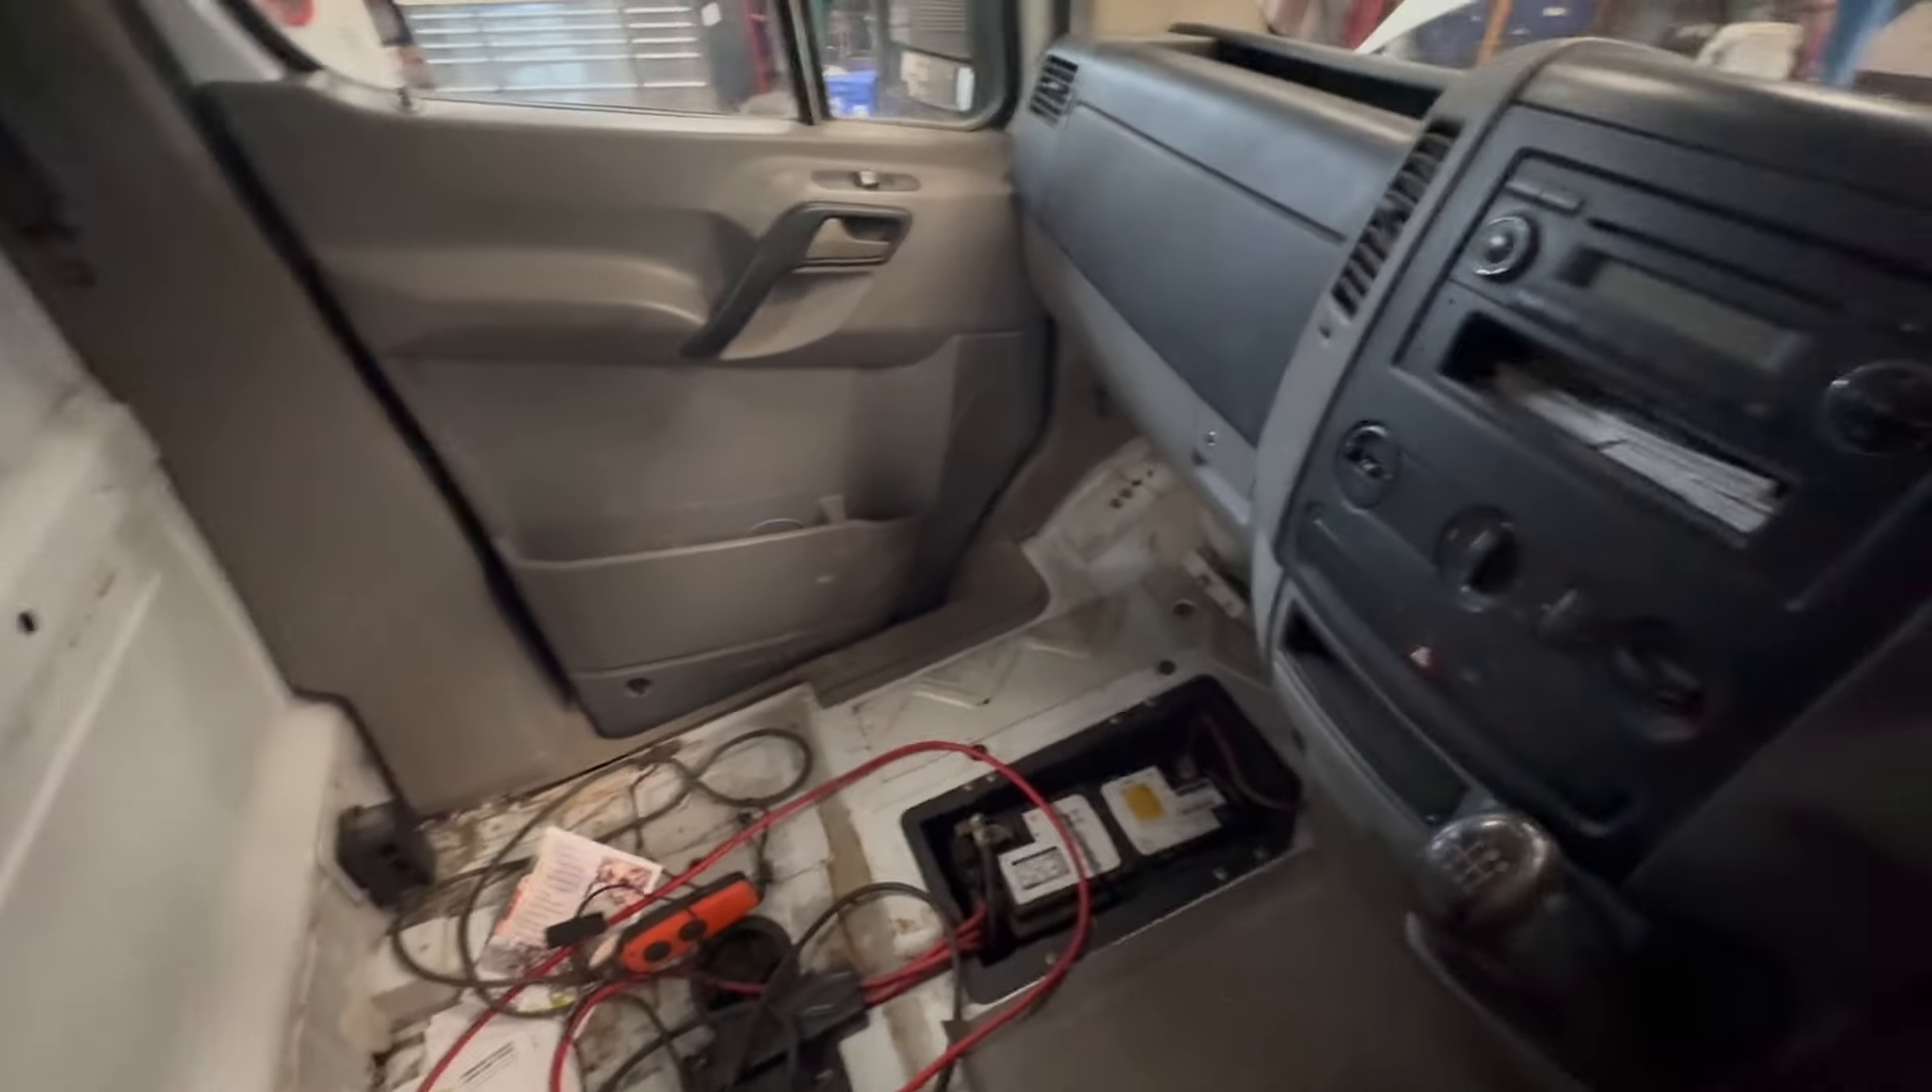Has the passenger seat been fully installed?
No.